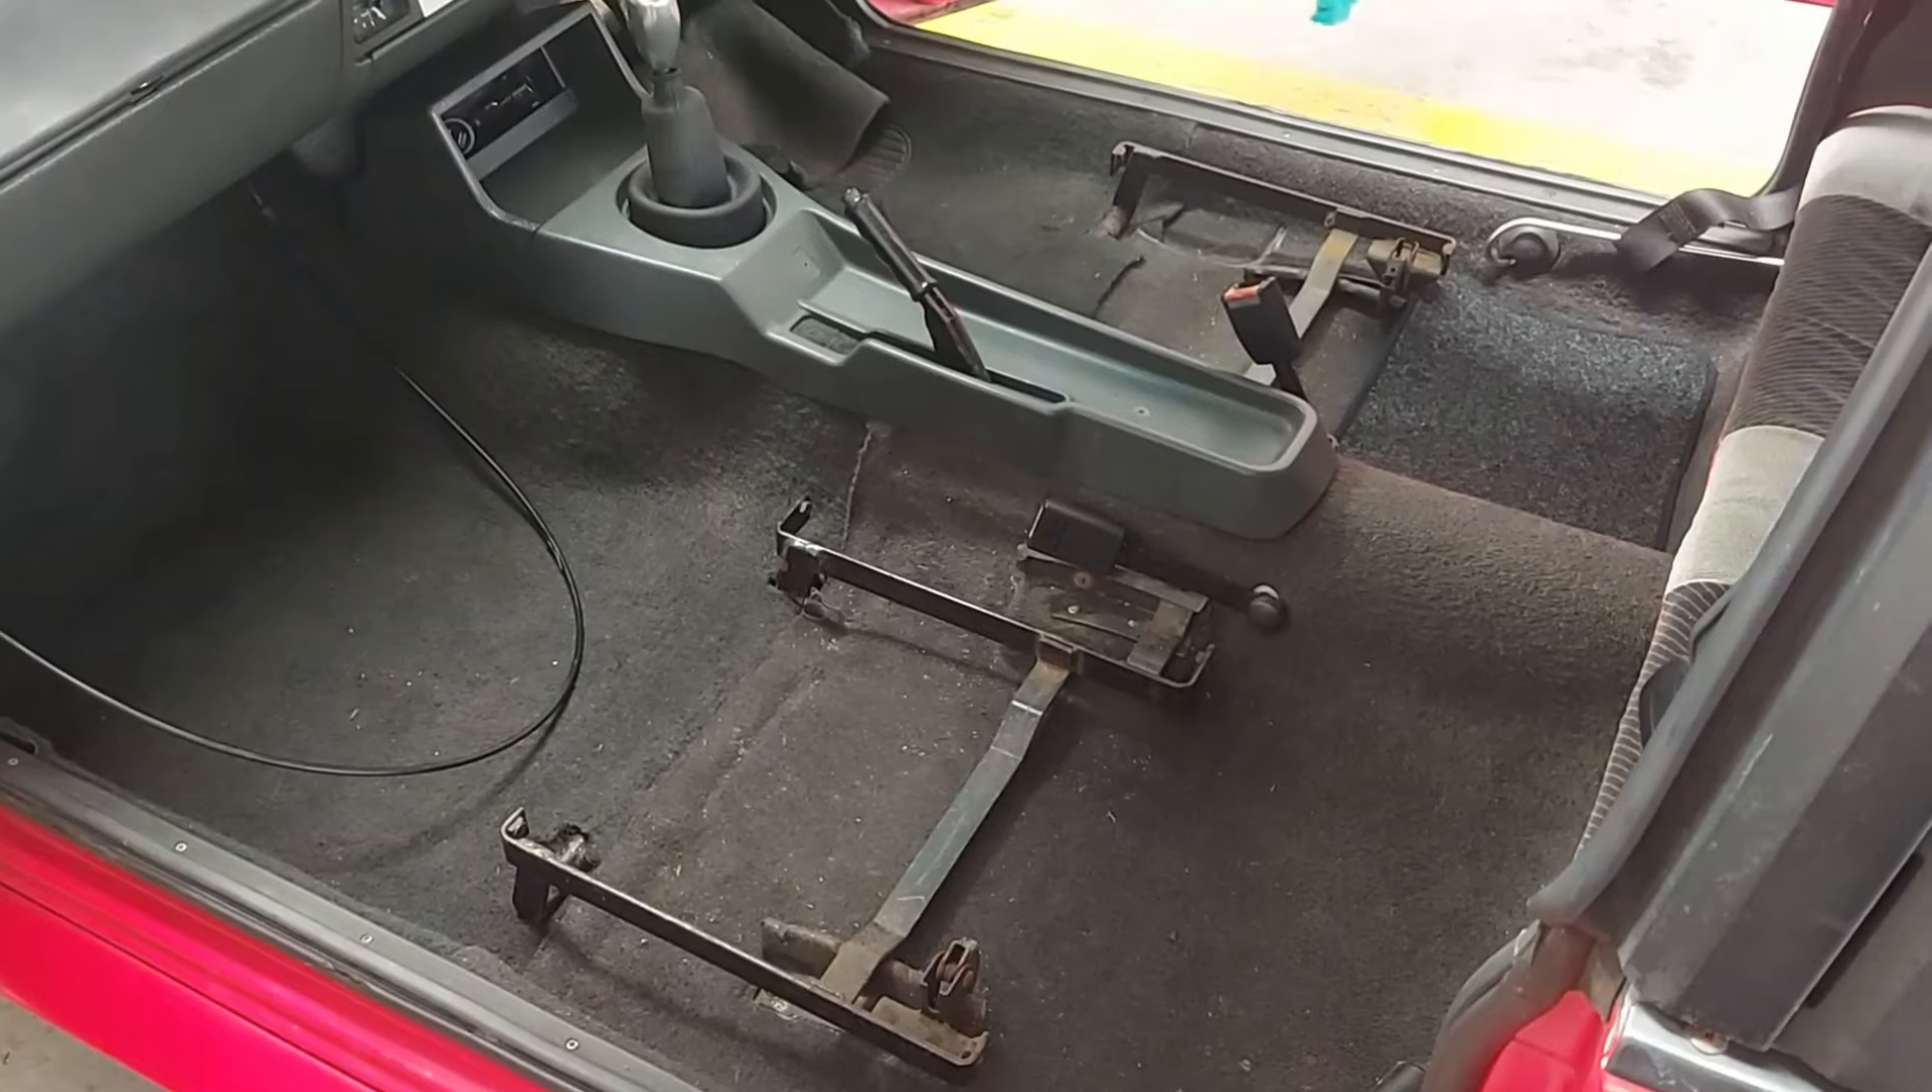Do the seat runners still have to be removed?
Yes.